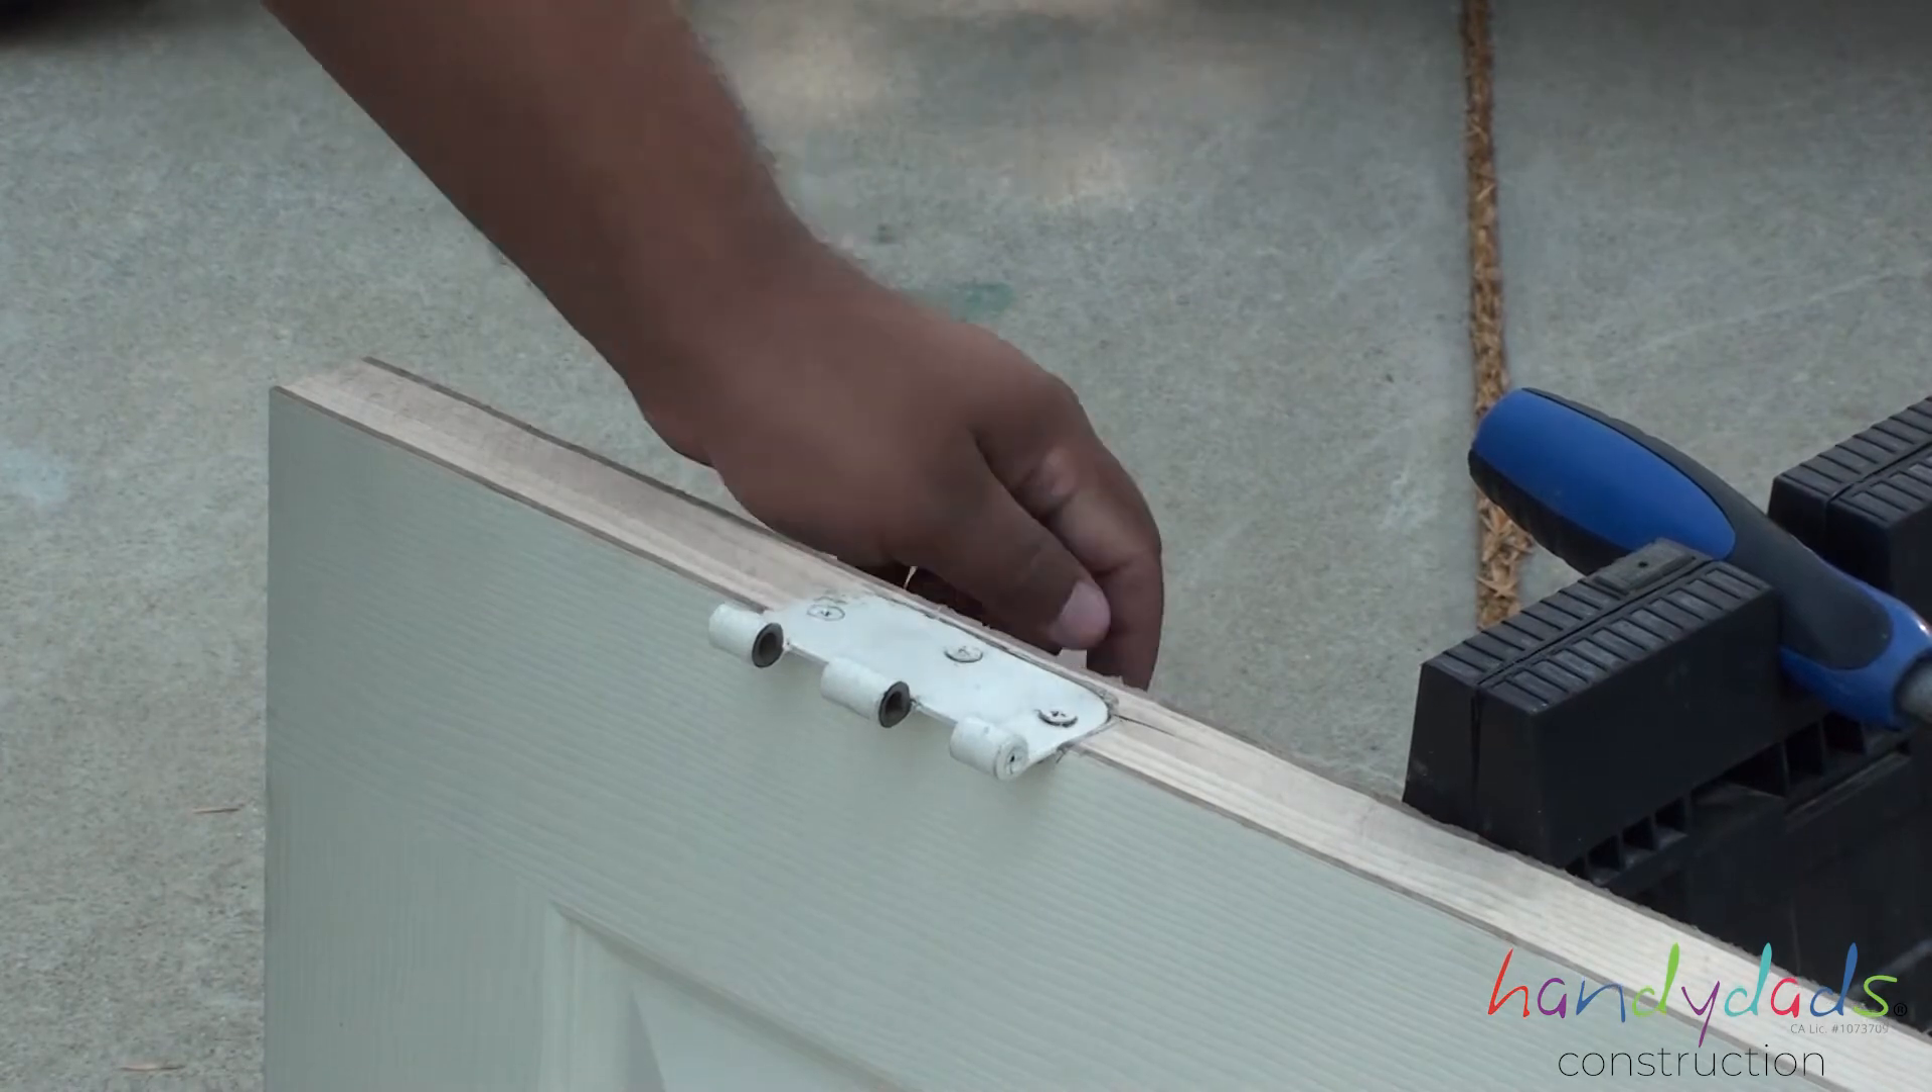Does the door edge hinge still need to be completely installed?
No.